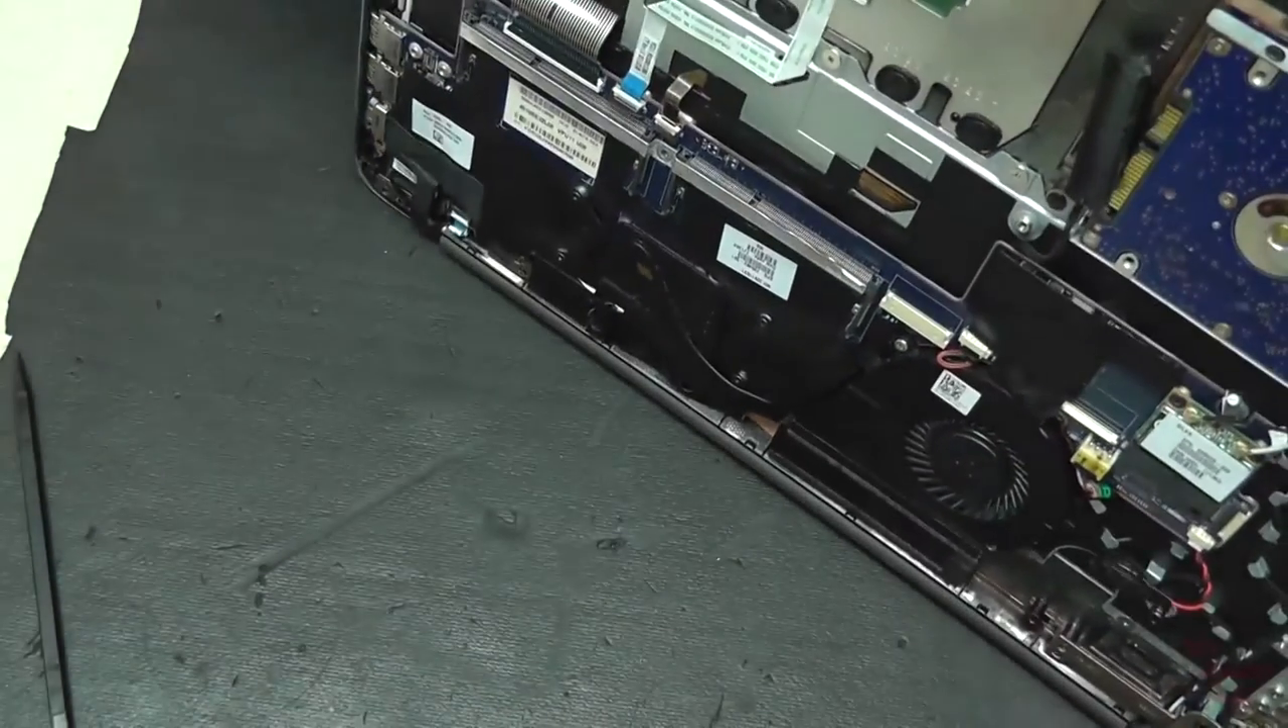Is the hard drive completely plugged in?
No.